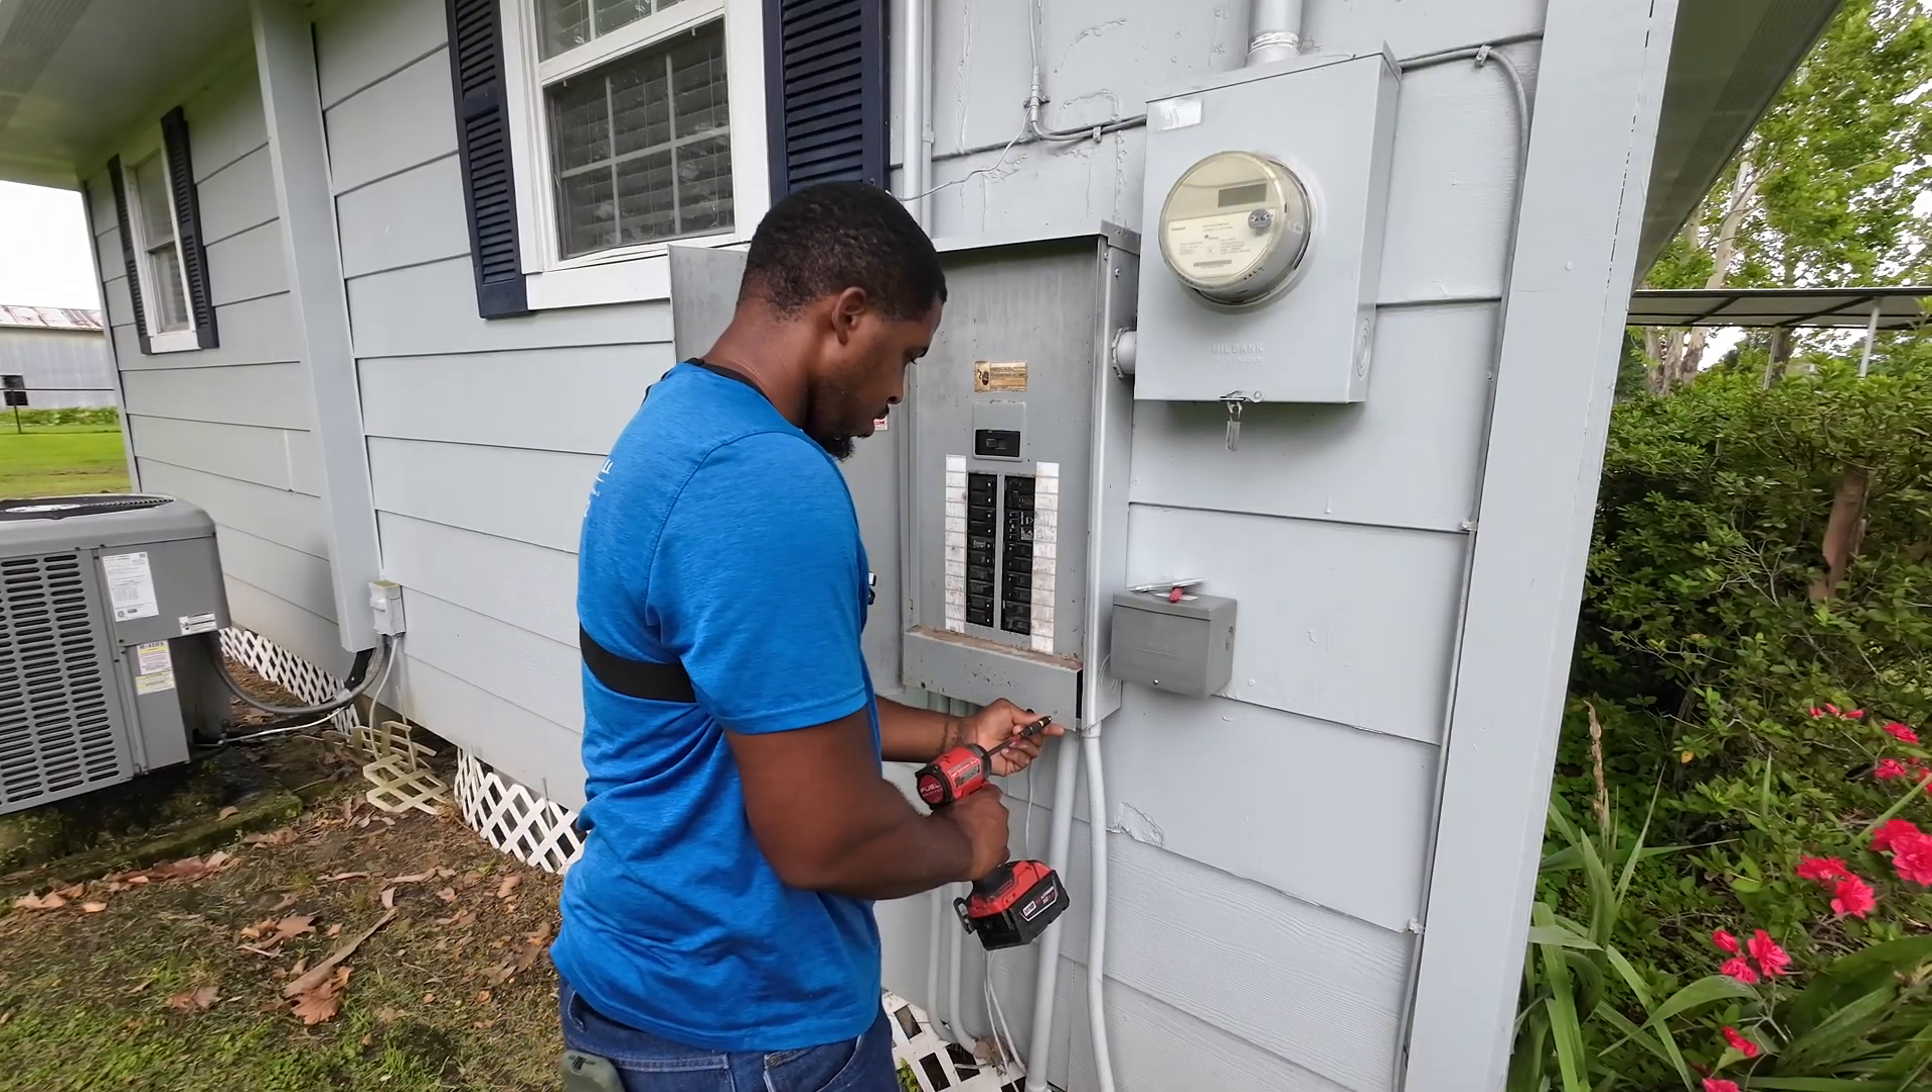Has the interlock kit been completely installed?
No.